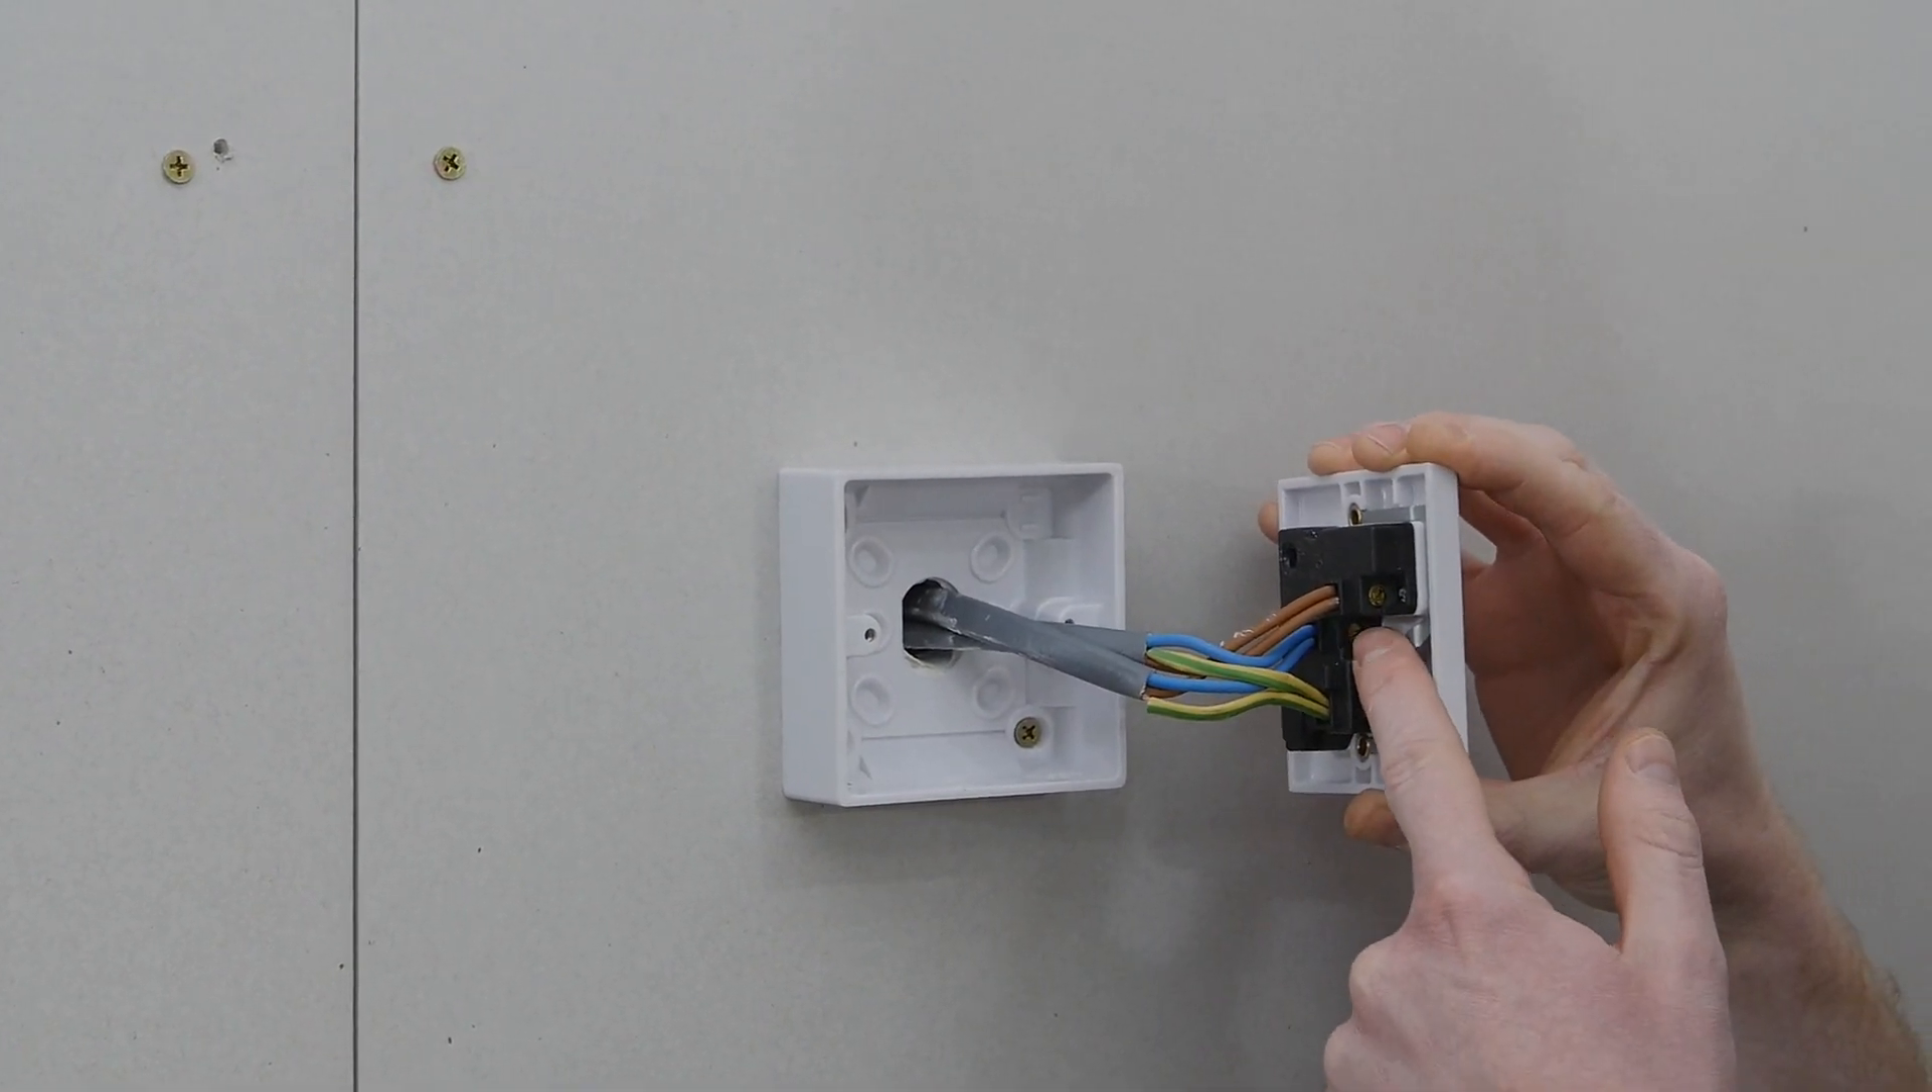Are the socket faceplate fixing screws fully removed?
Yes.